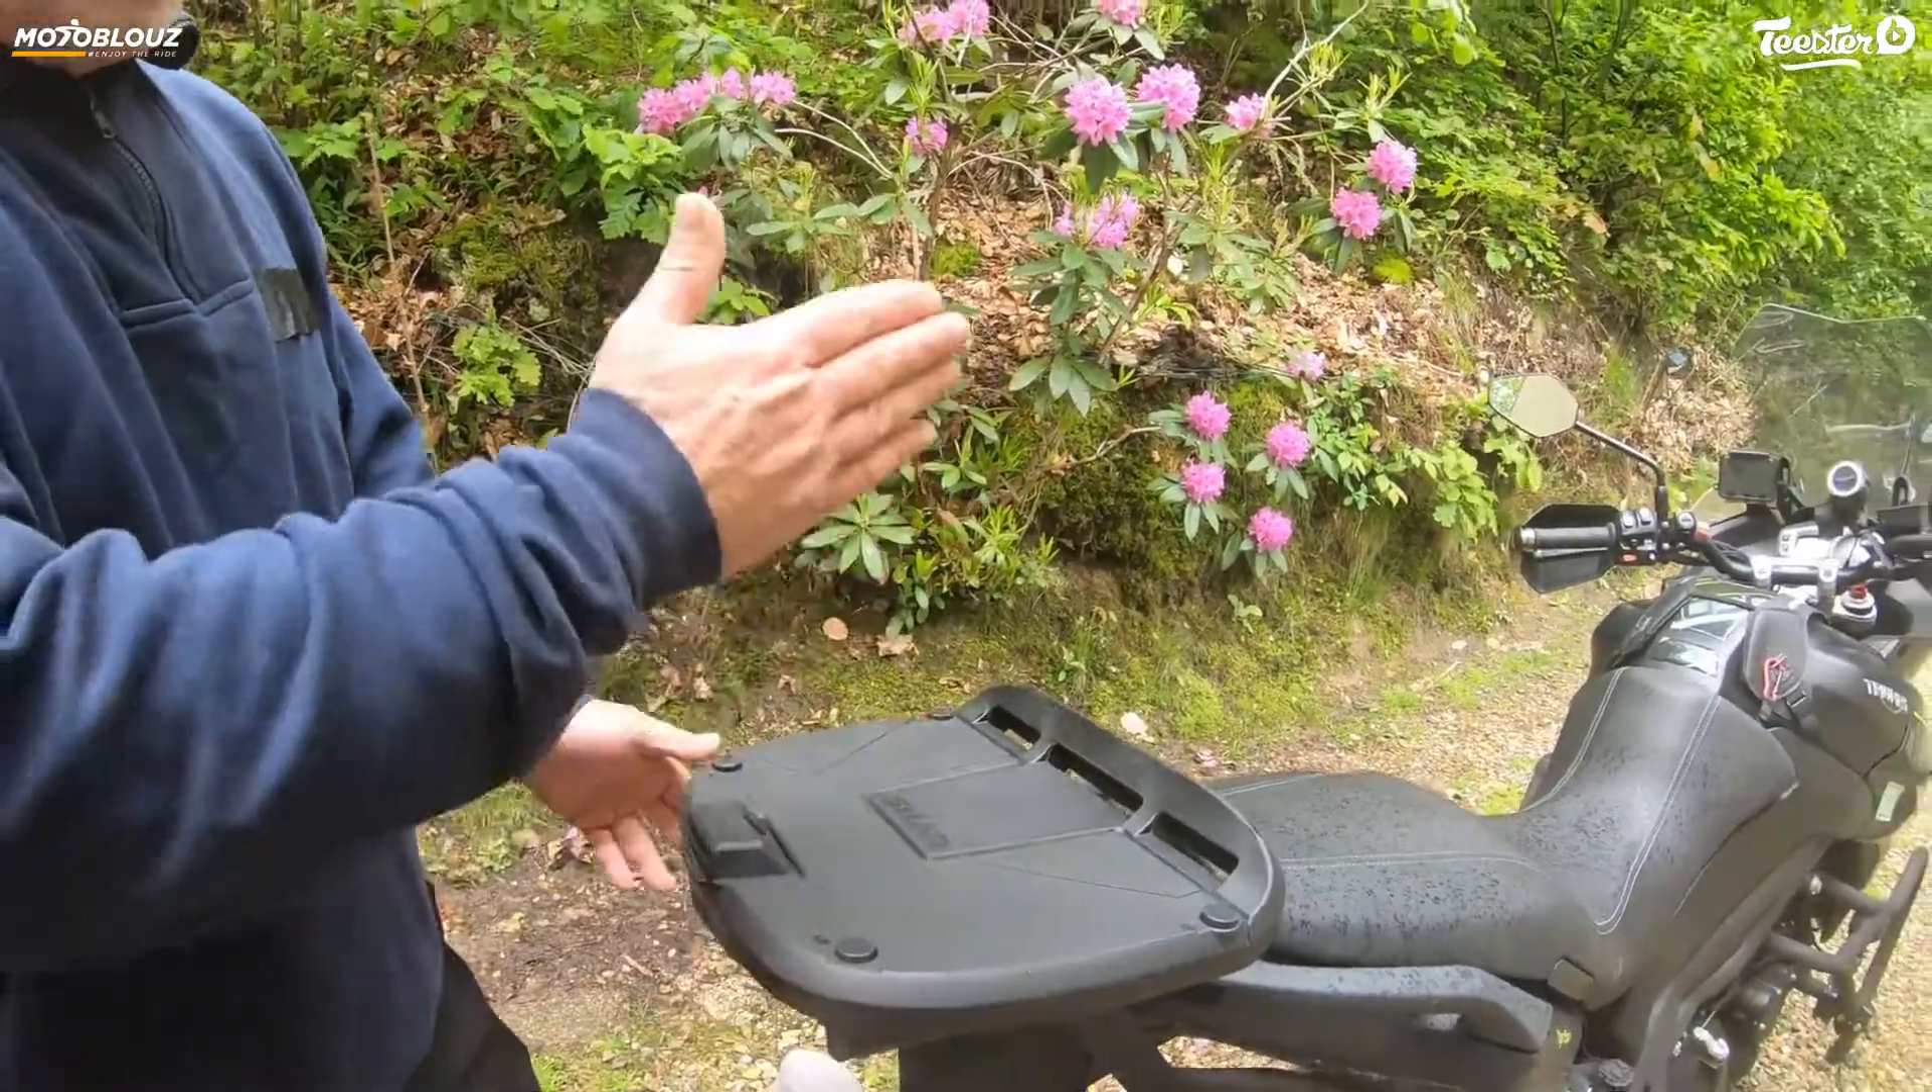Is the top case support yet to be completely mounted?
No.